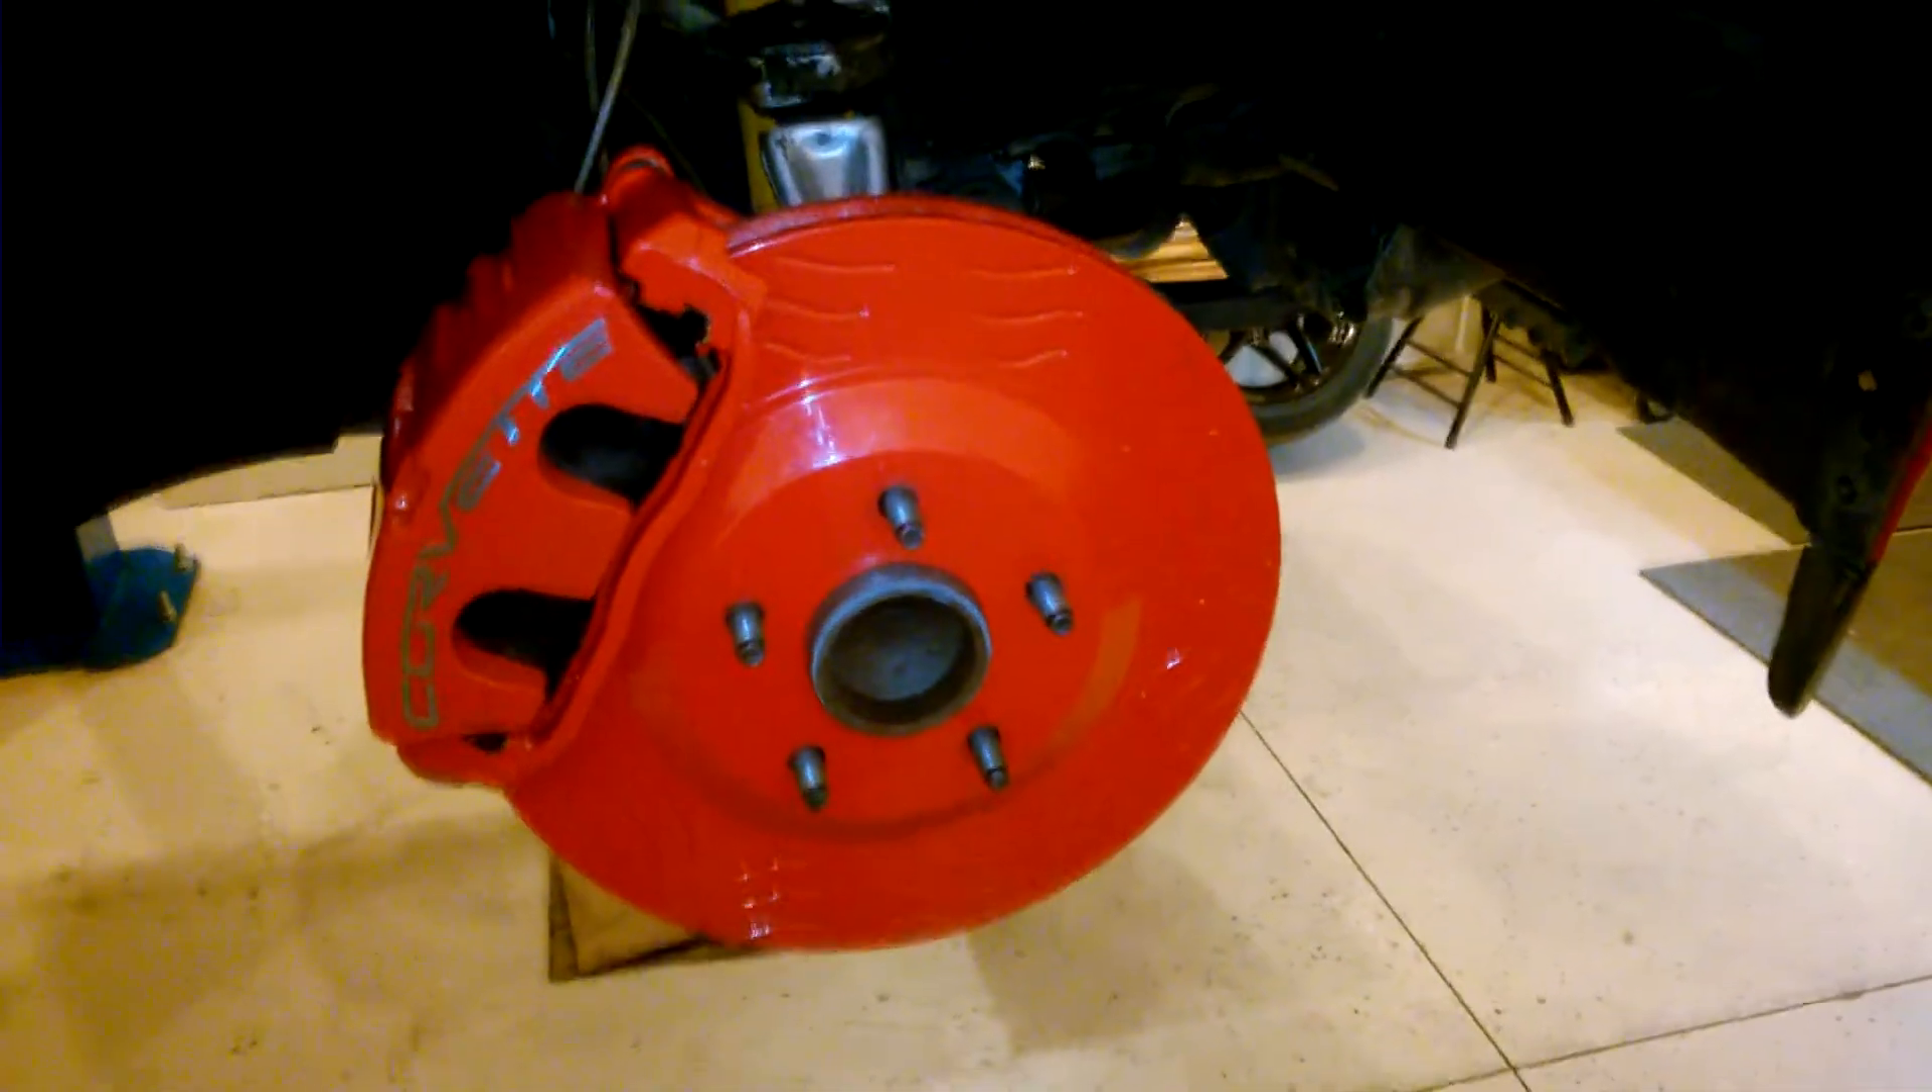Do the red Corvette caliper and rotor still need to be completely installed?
No.